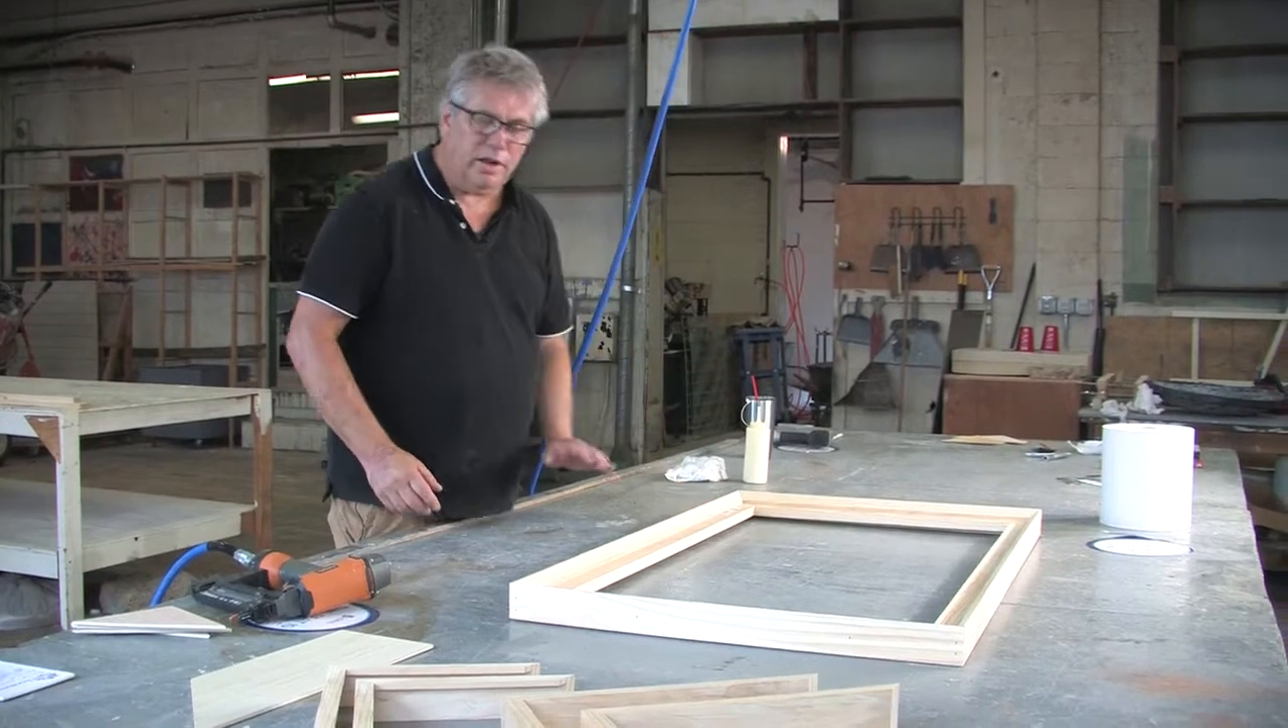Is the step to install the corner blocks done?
No.